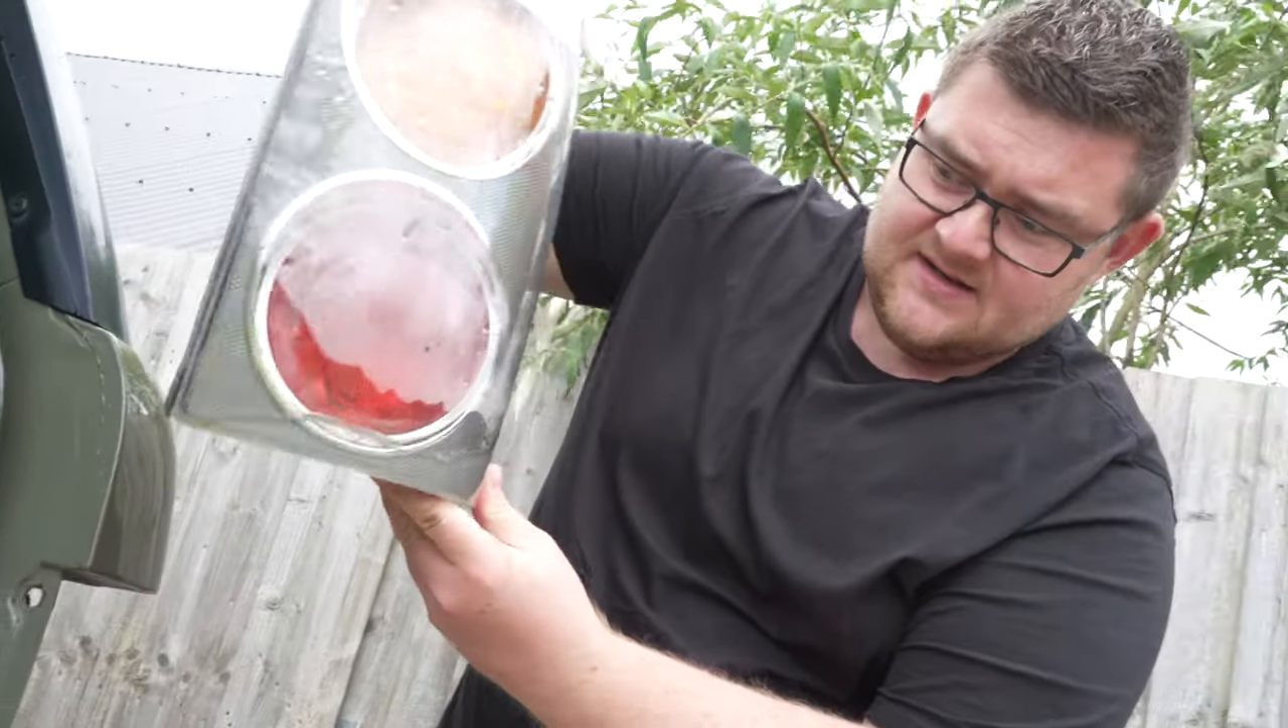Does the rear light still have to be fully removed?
No.